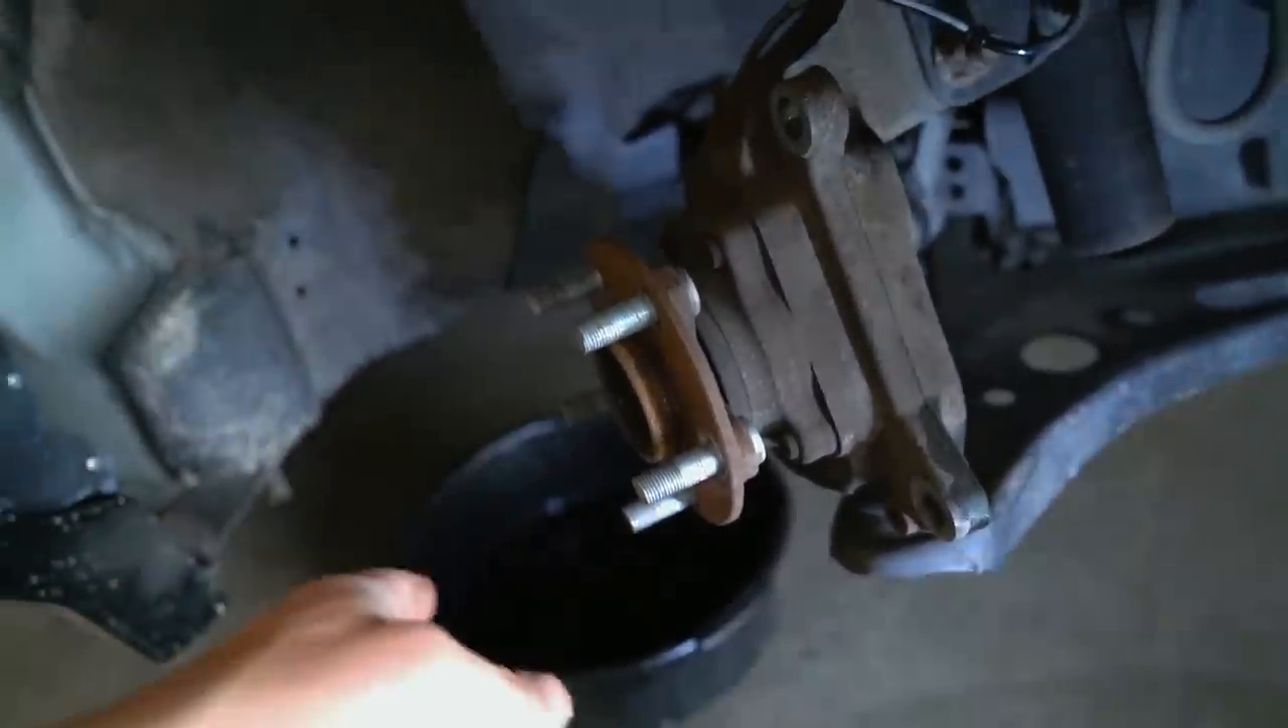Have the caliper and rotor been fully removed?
Yes.